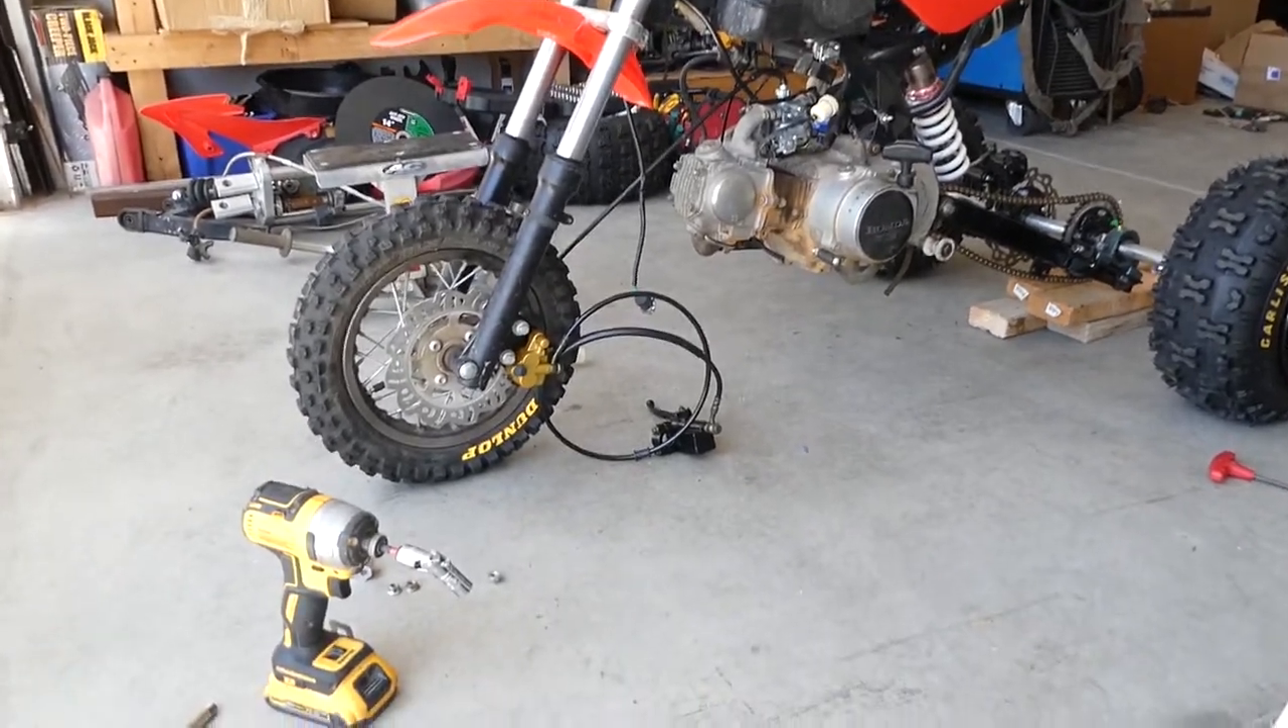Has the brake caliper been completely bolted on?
Yes.